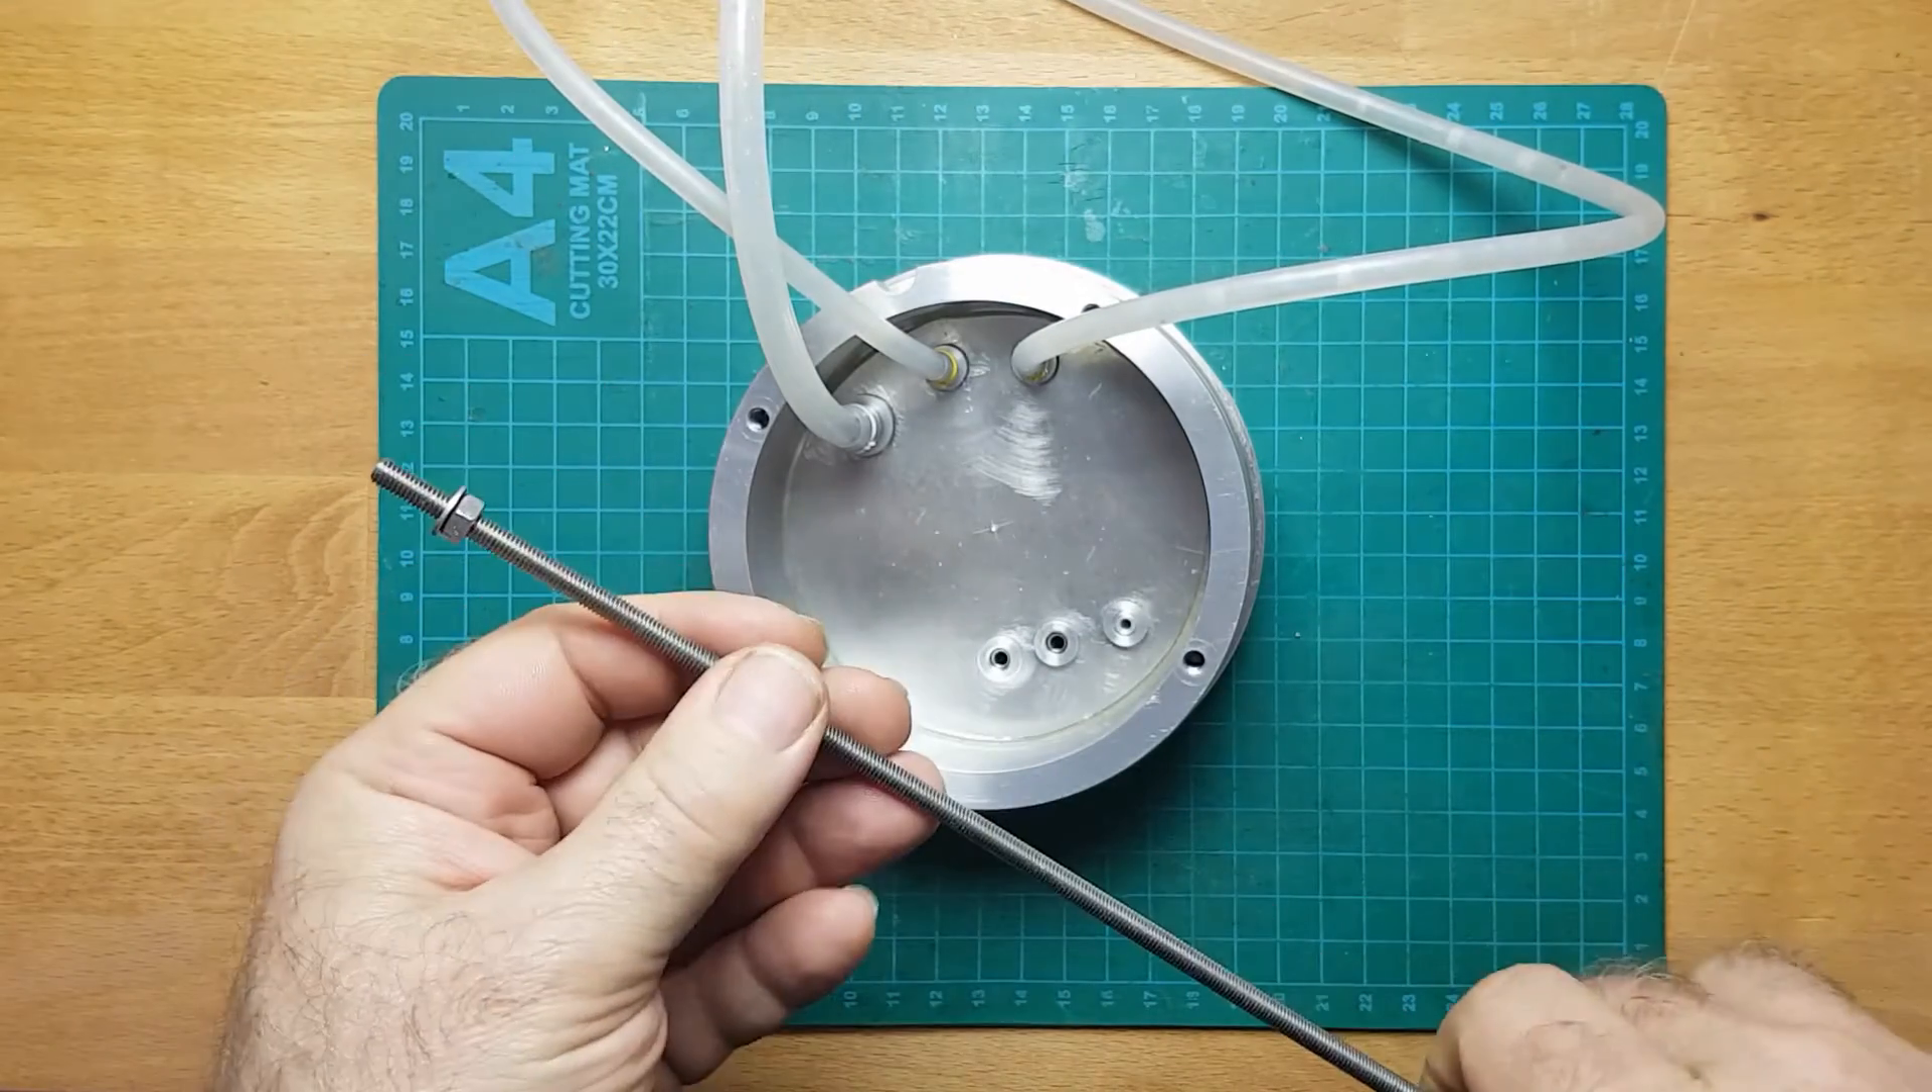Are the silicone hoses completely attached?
Yes.